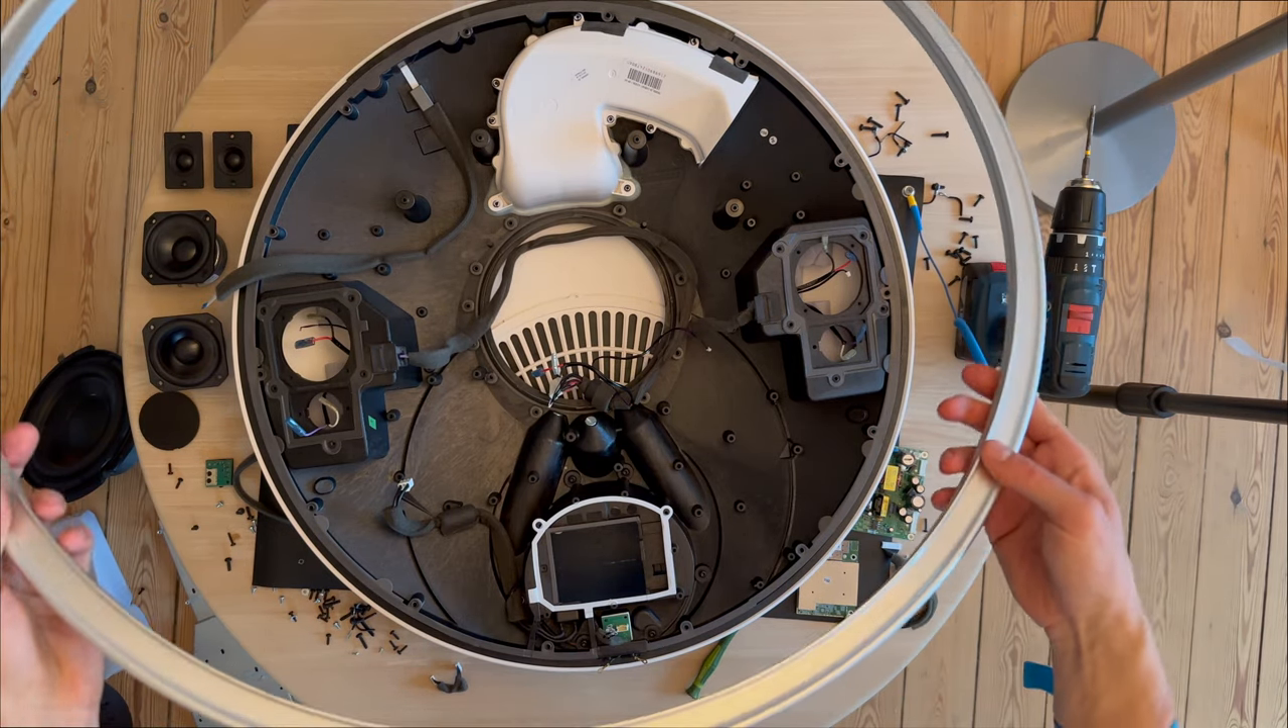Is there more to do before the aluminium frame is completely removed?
No.